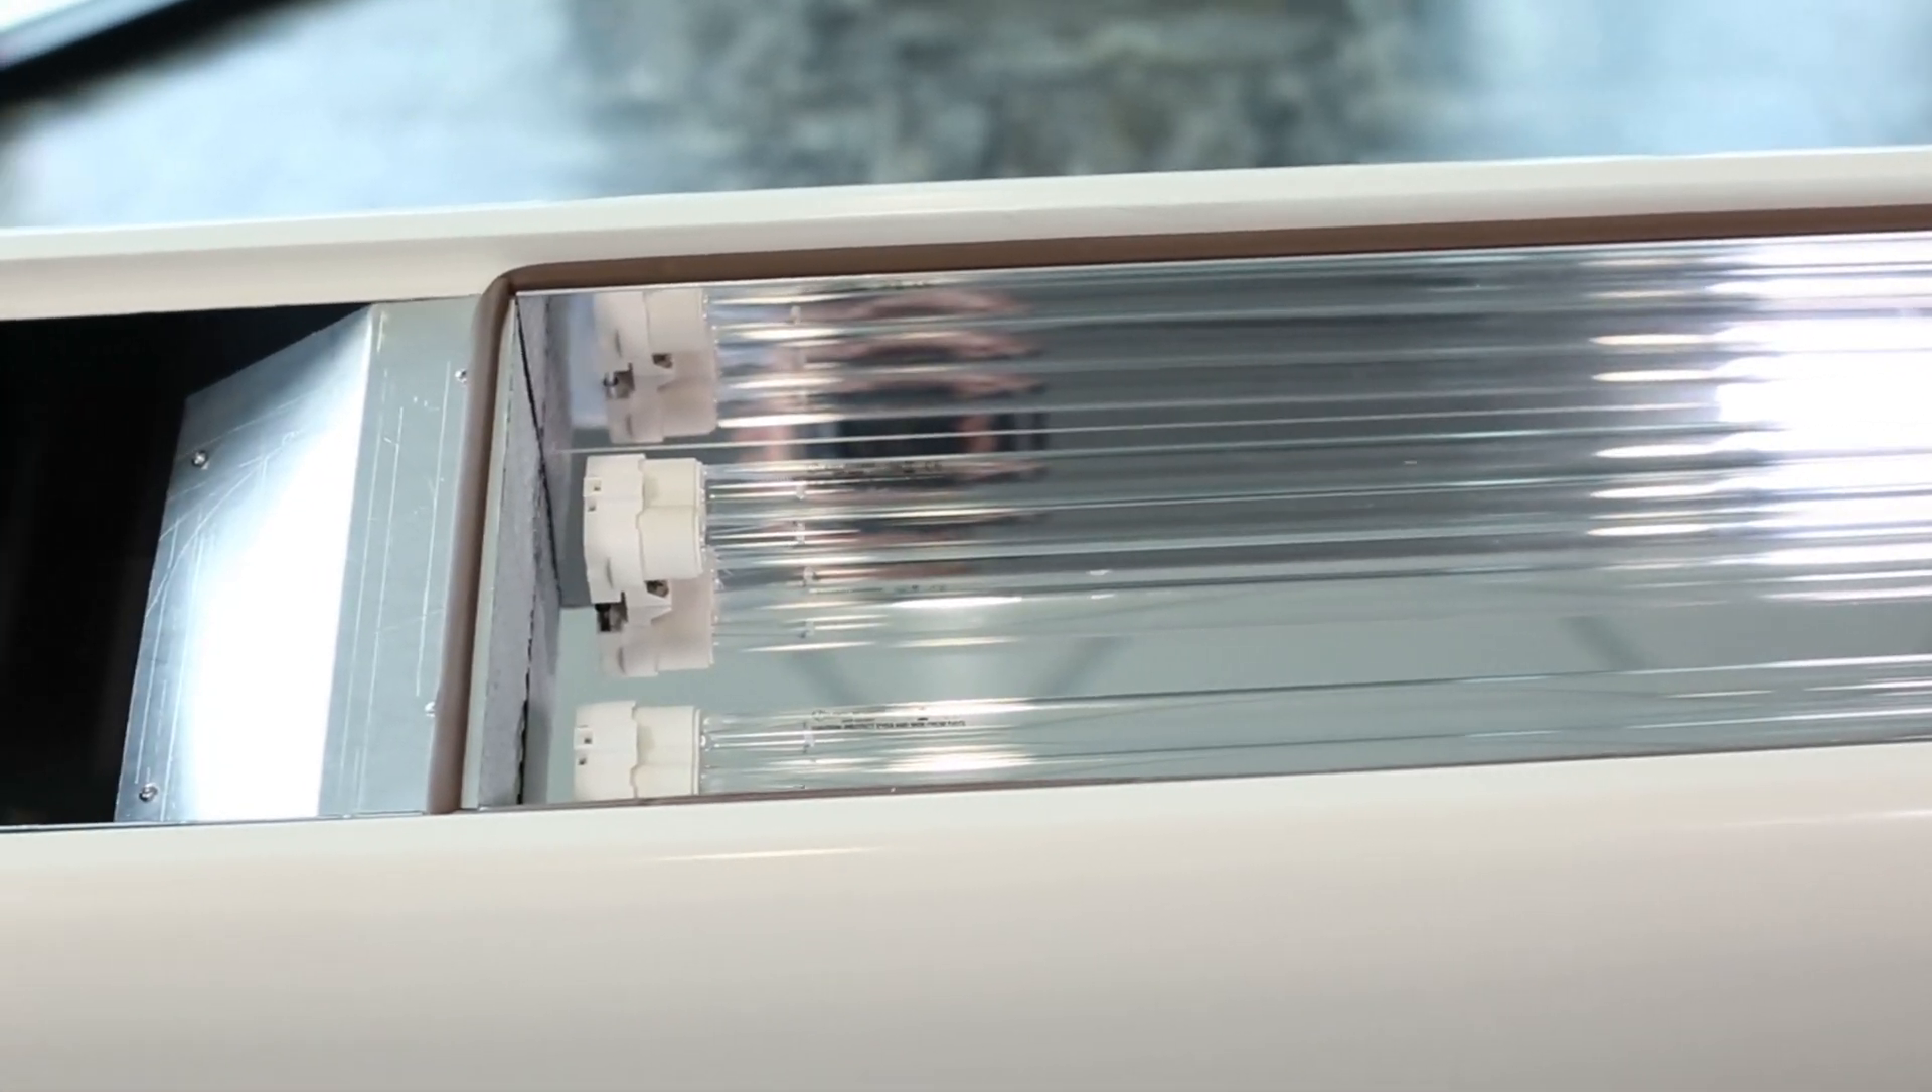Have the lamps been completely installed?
Yes.